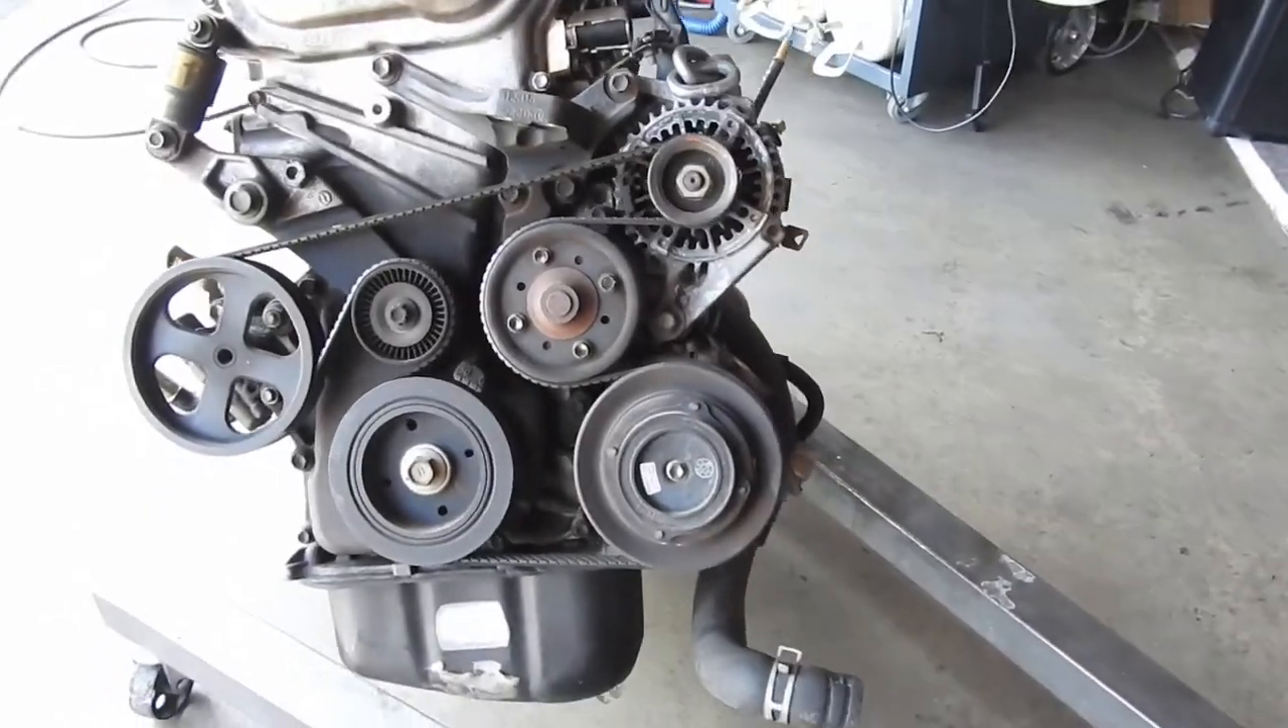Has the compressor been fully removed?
No.